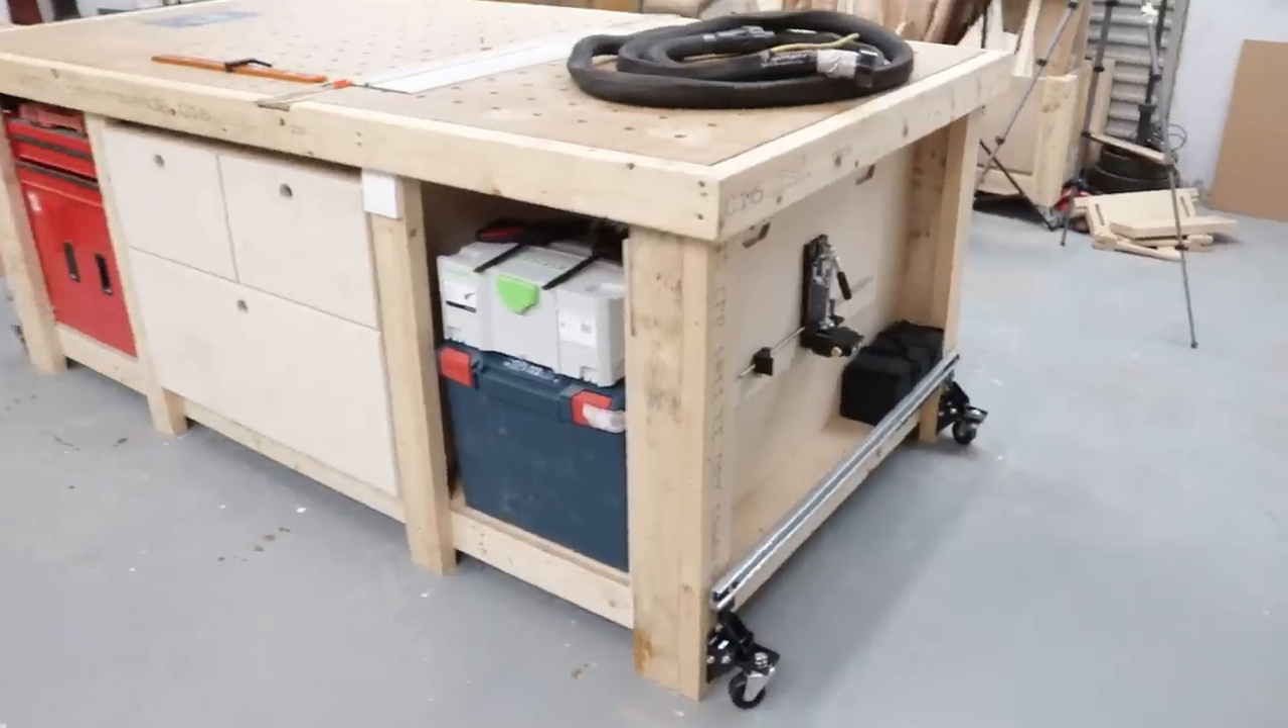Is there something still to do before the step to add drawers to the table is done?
No.